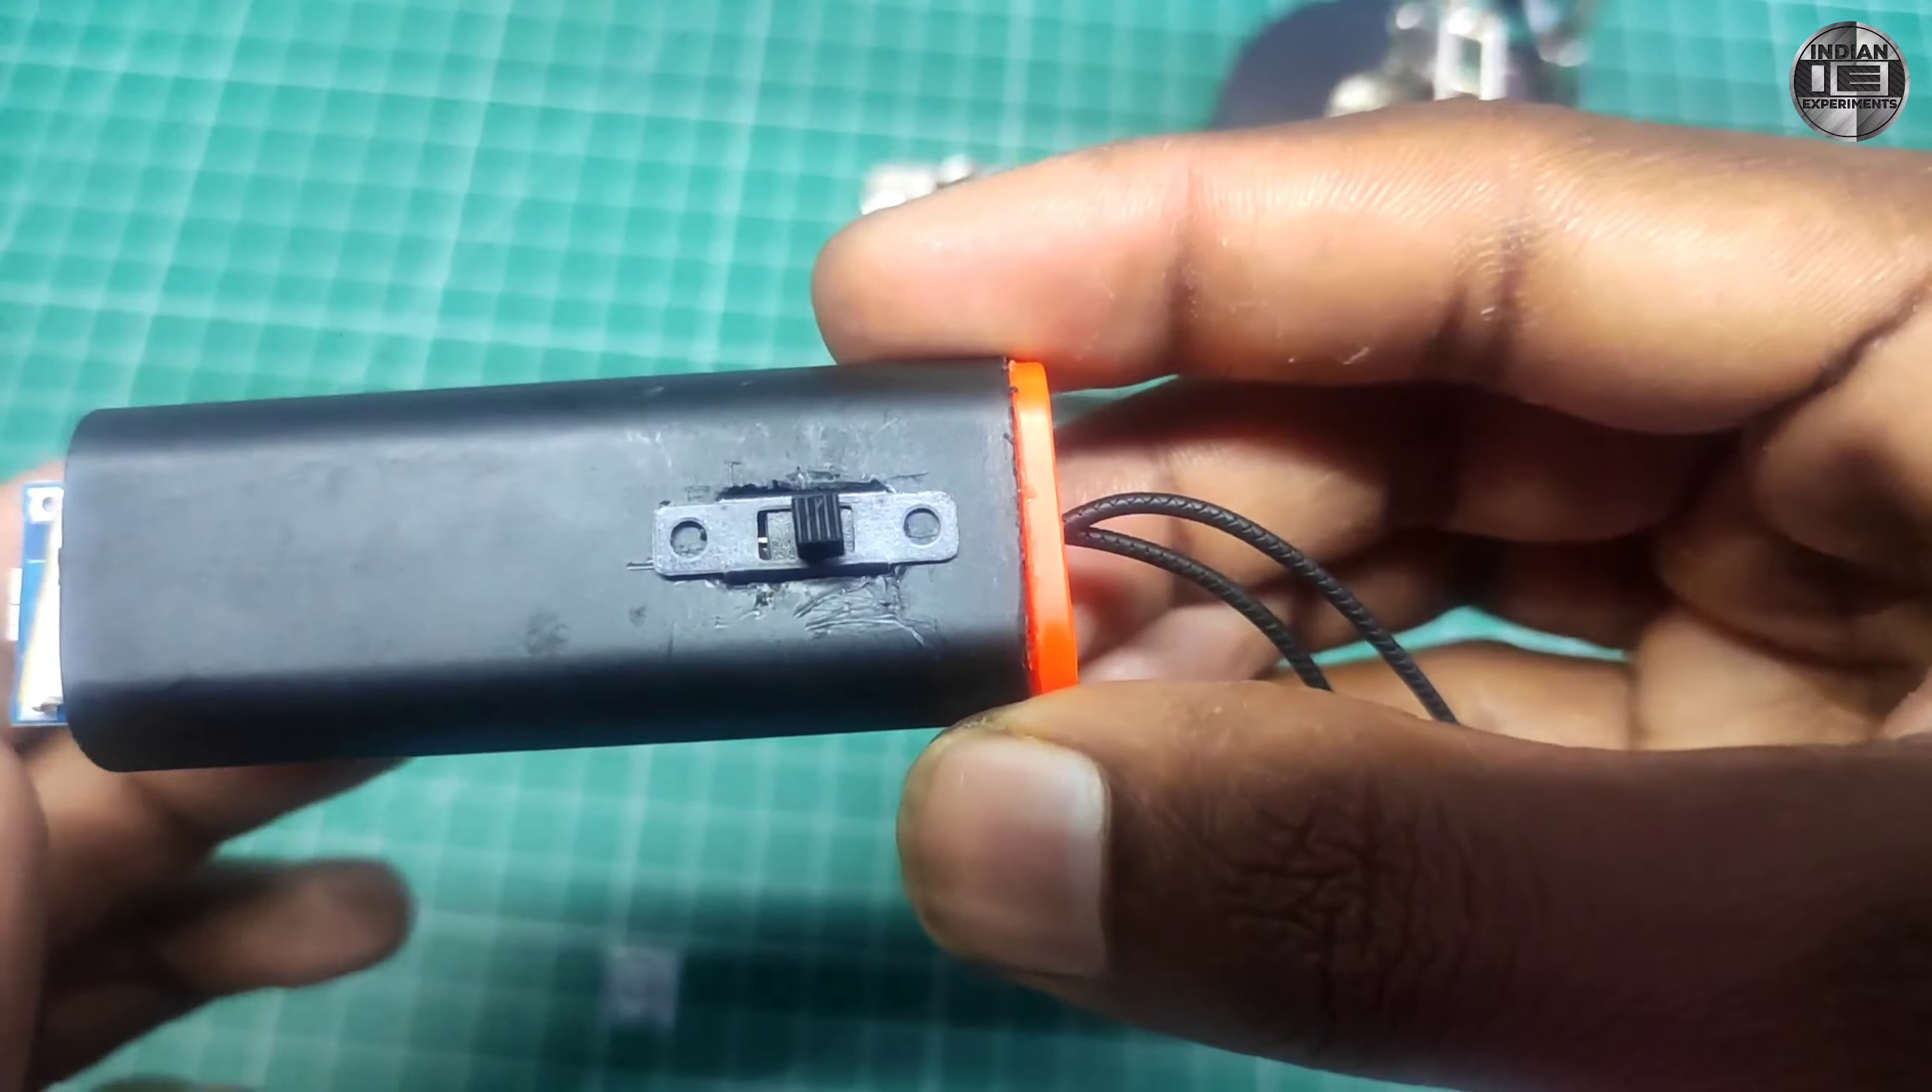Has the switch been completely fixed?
Yes.